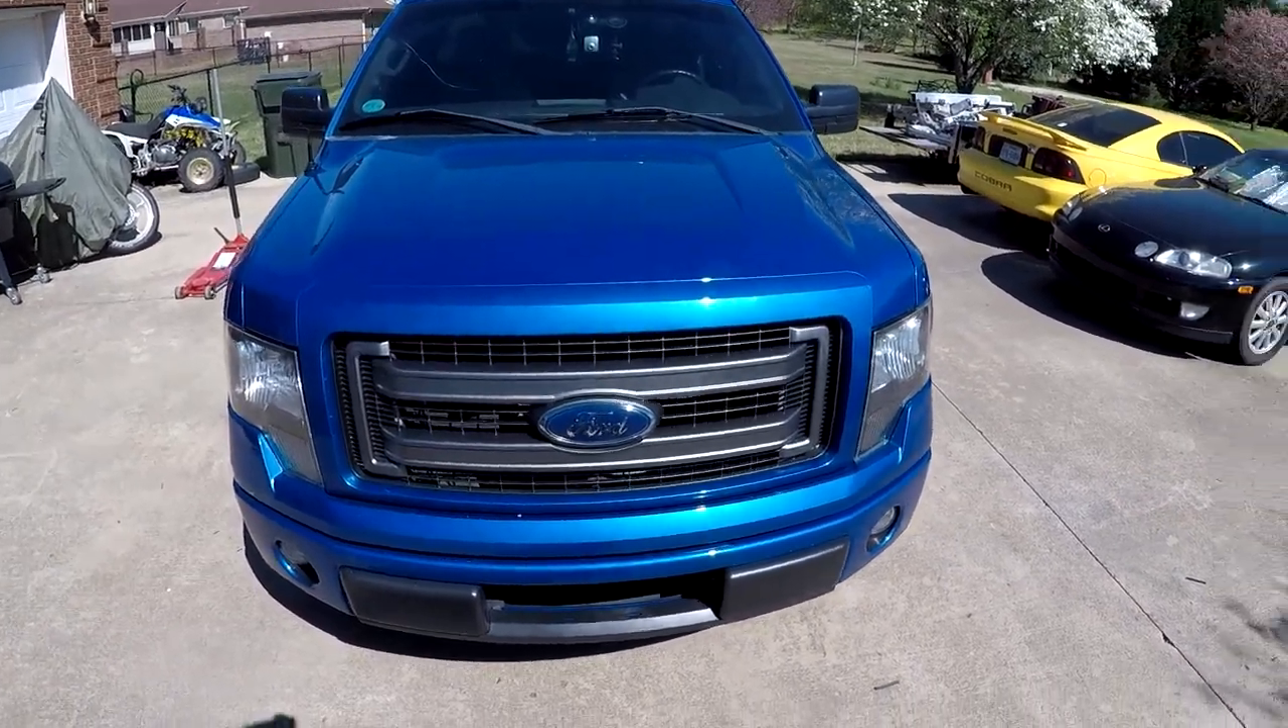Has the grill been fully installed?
Yes.